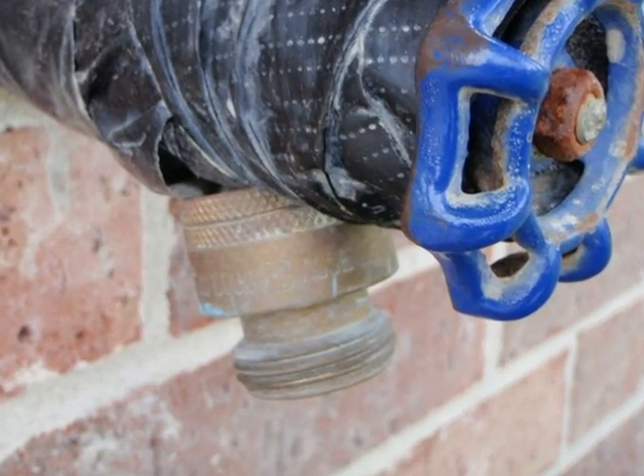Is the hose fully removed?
Yes.